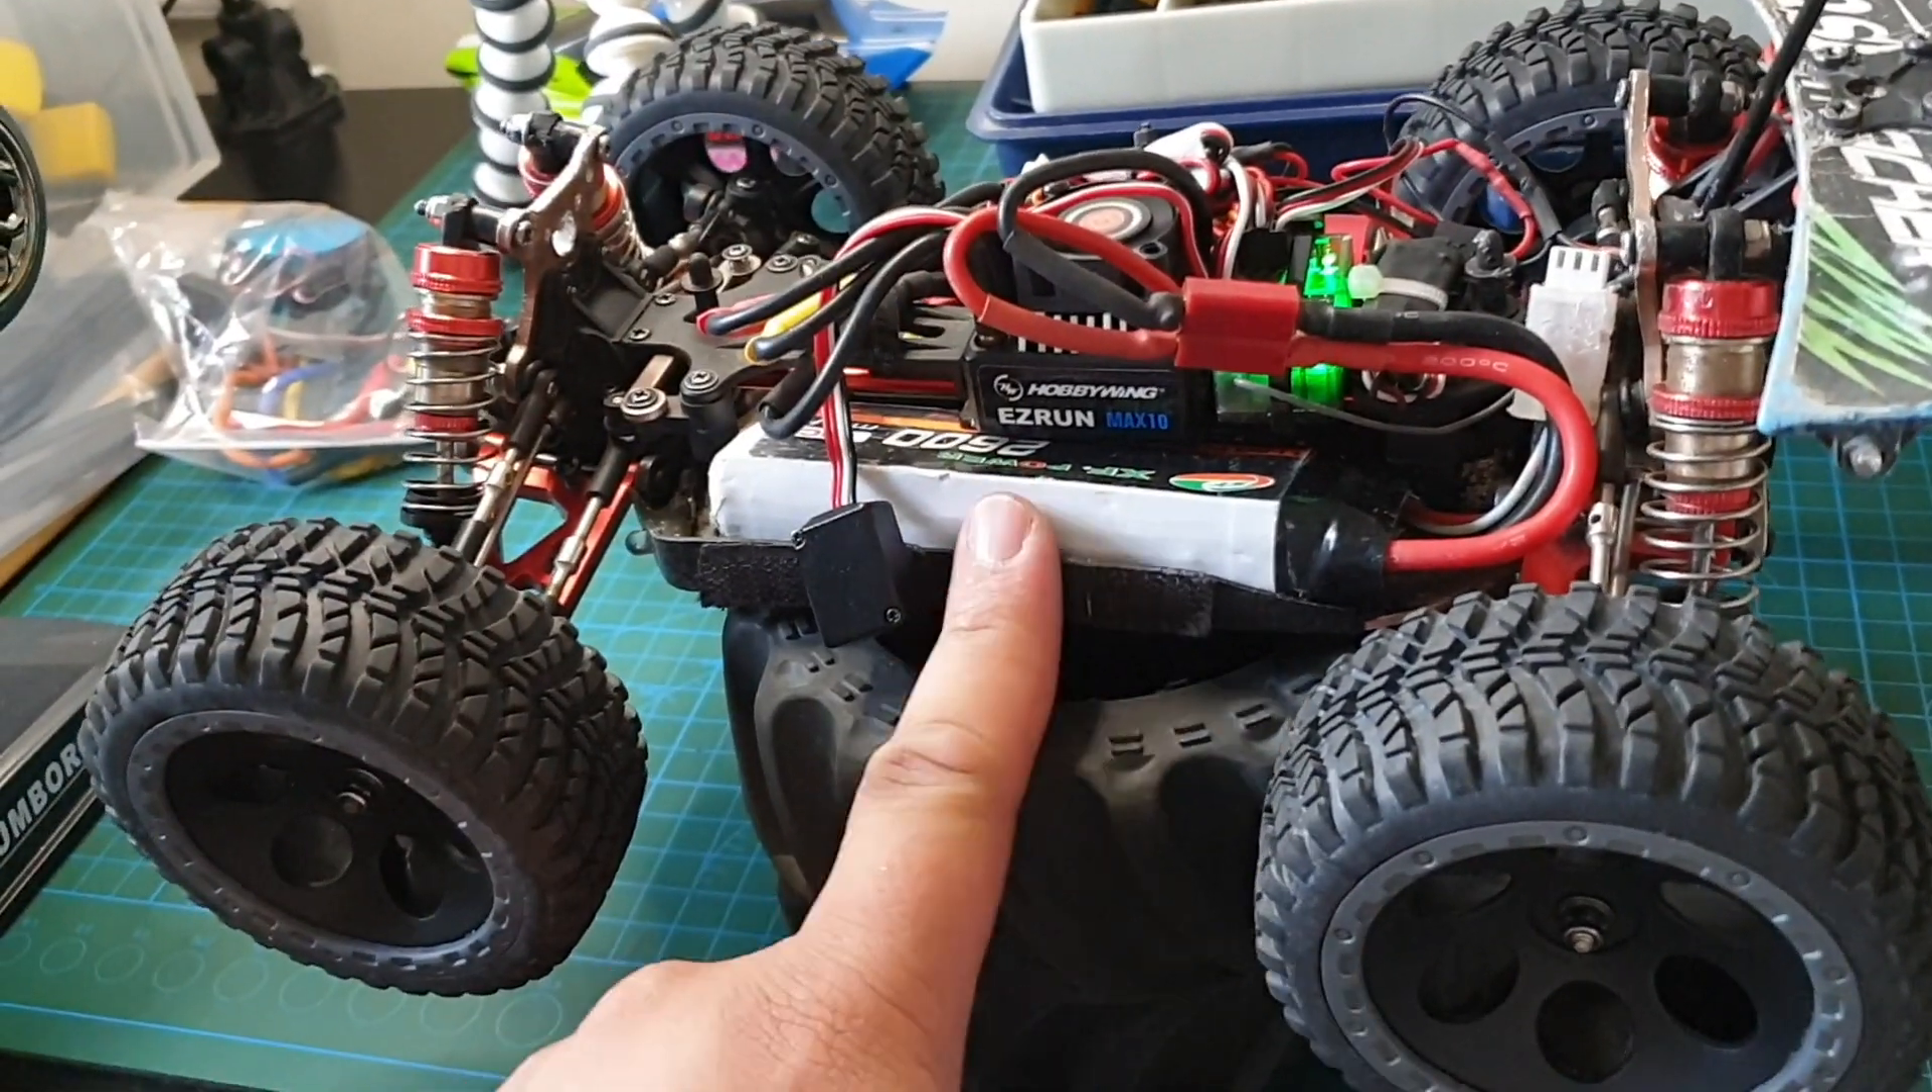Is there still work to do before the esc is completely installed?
No.